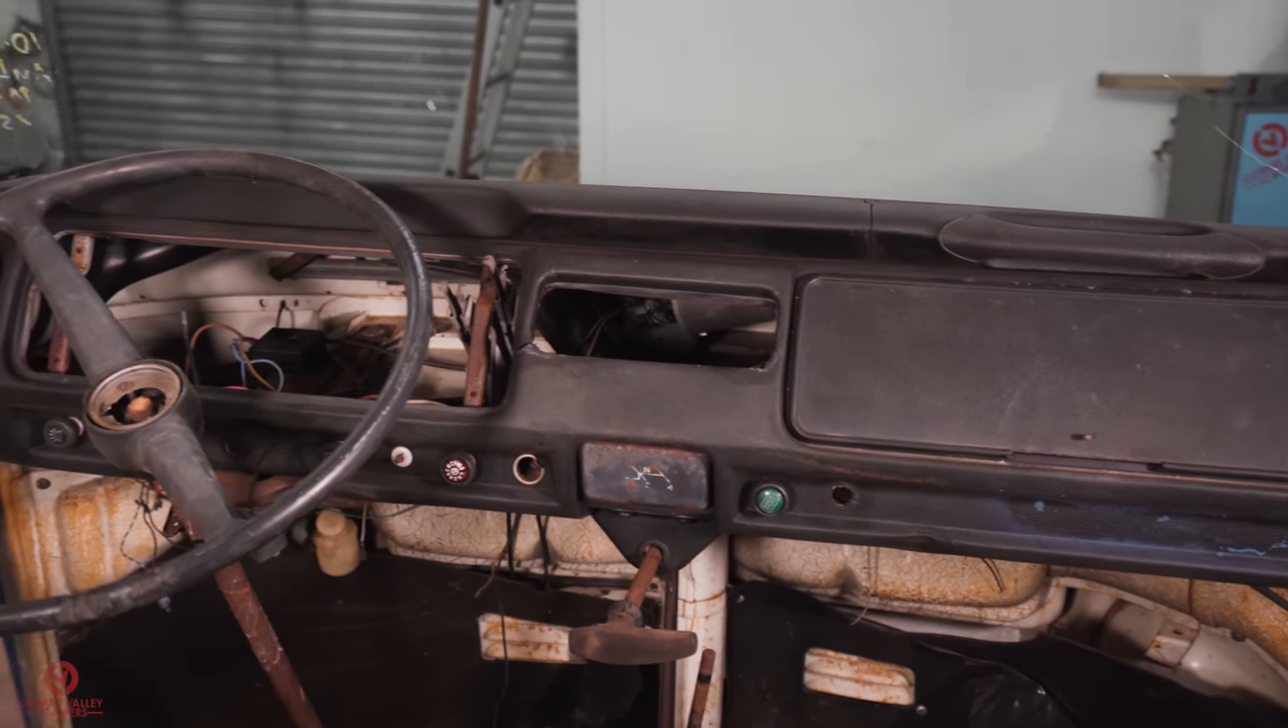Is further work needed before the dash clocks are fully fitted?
Yes.